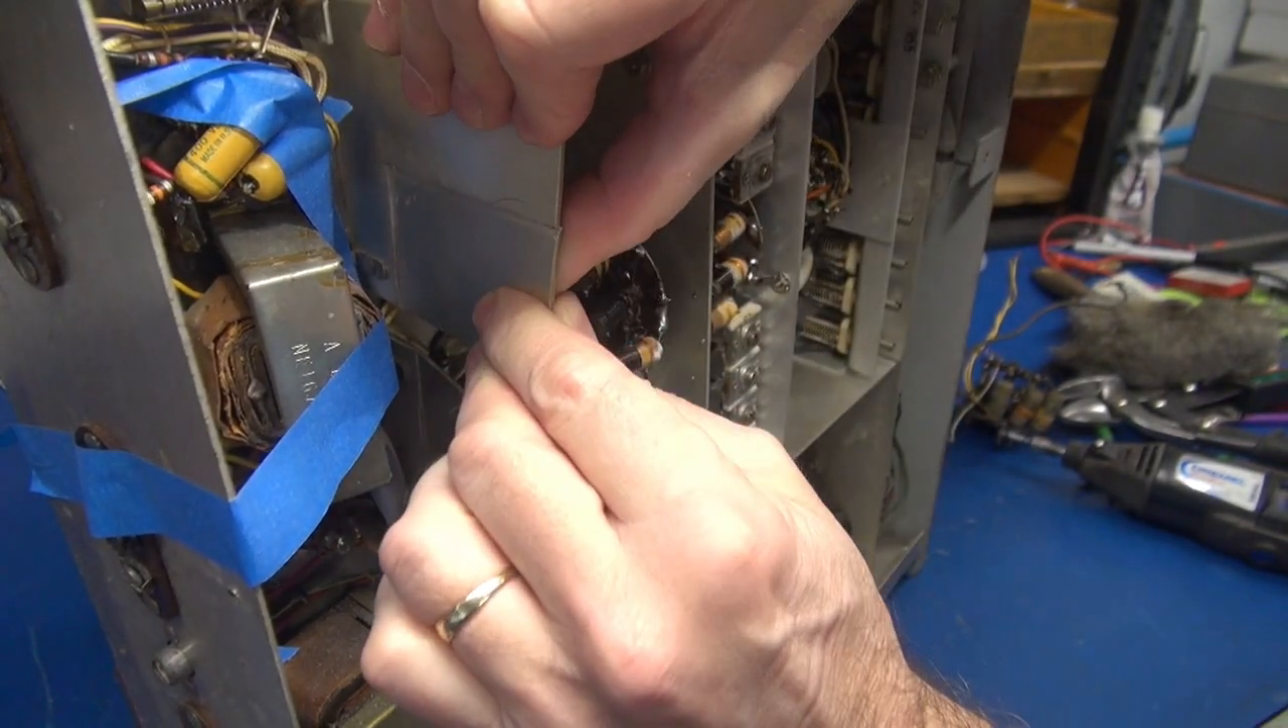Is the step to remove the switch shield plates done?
No.